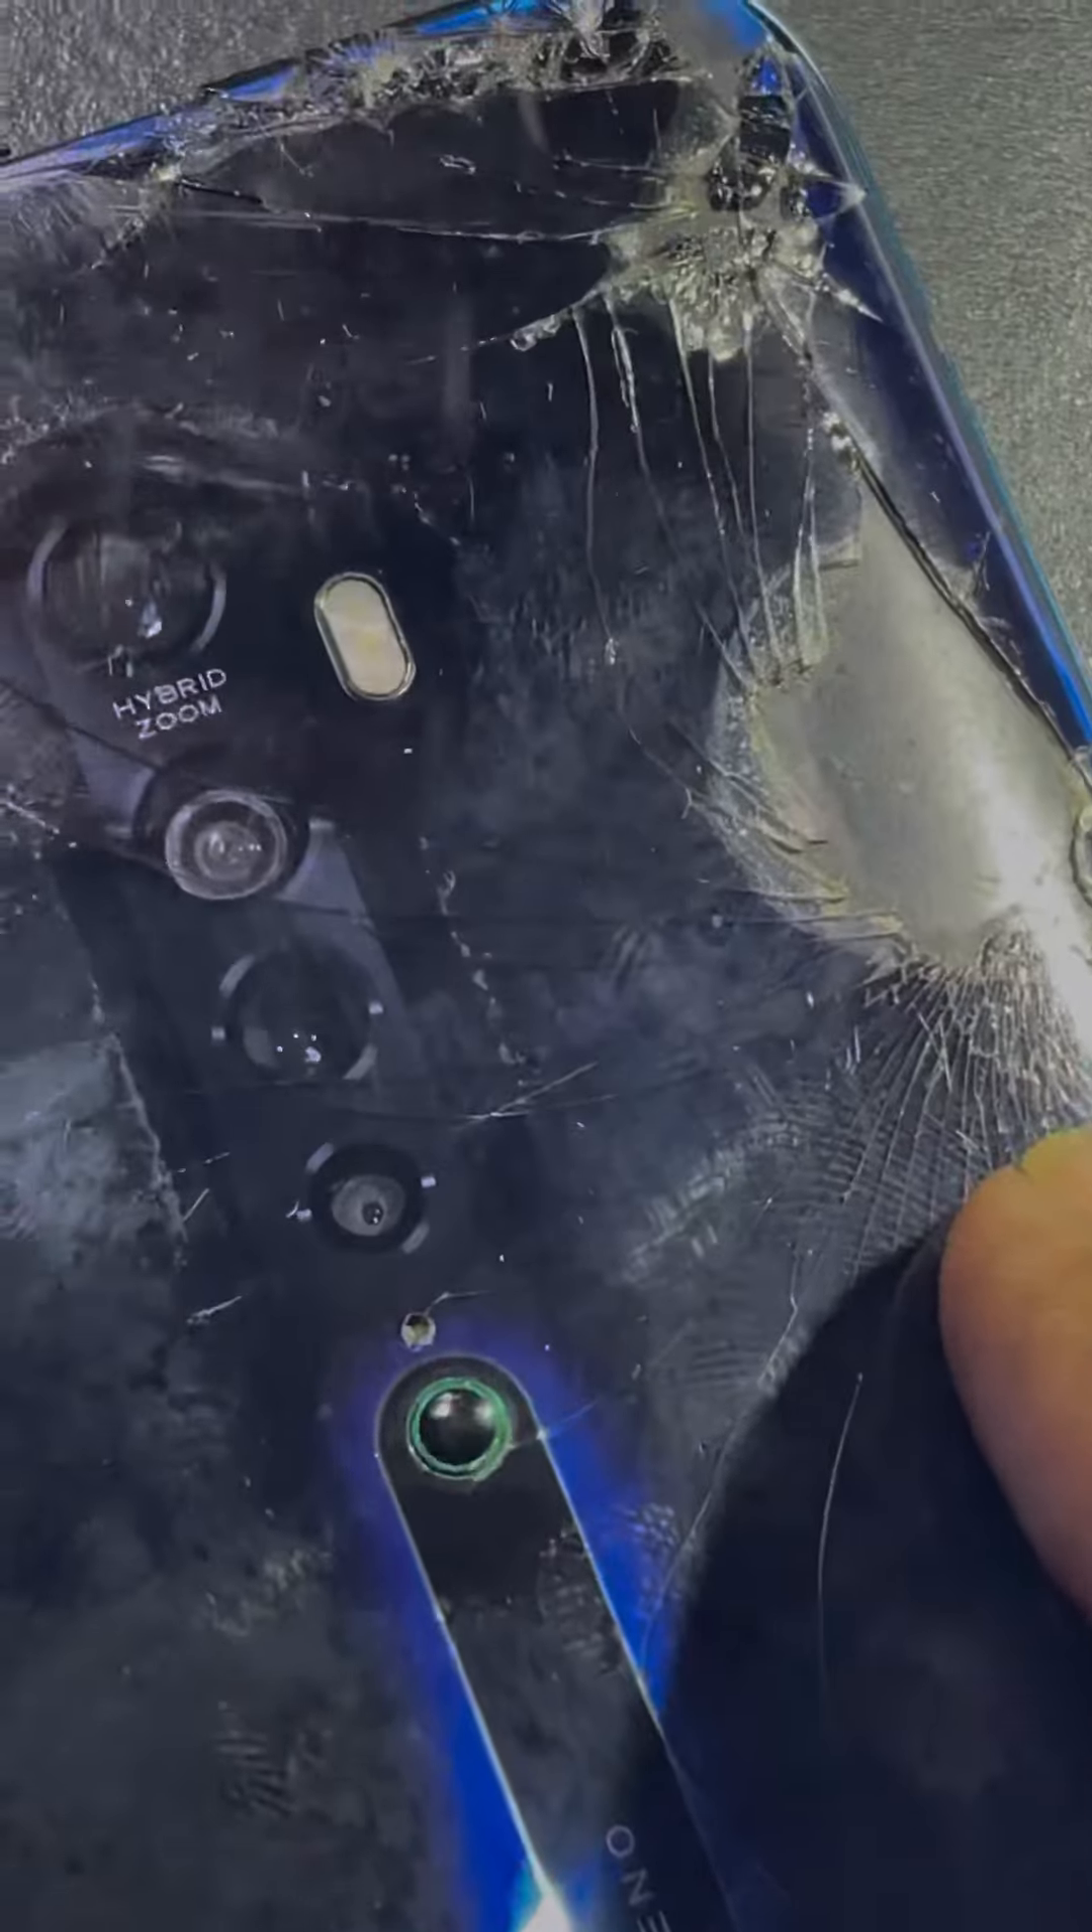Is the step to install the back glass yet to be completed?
Yes.